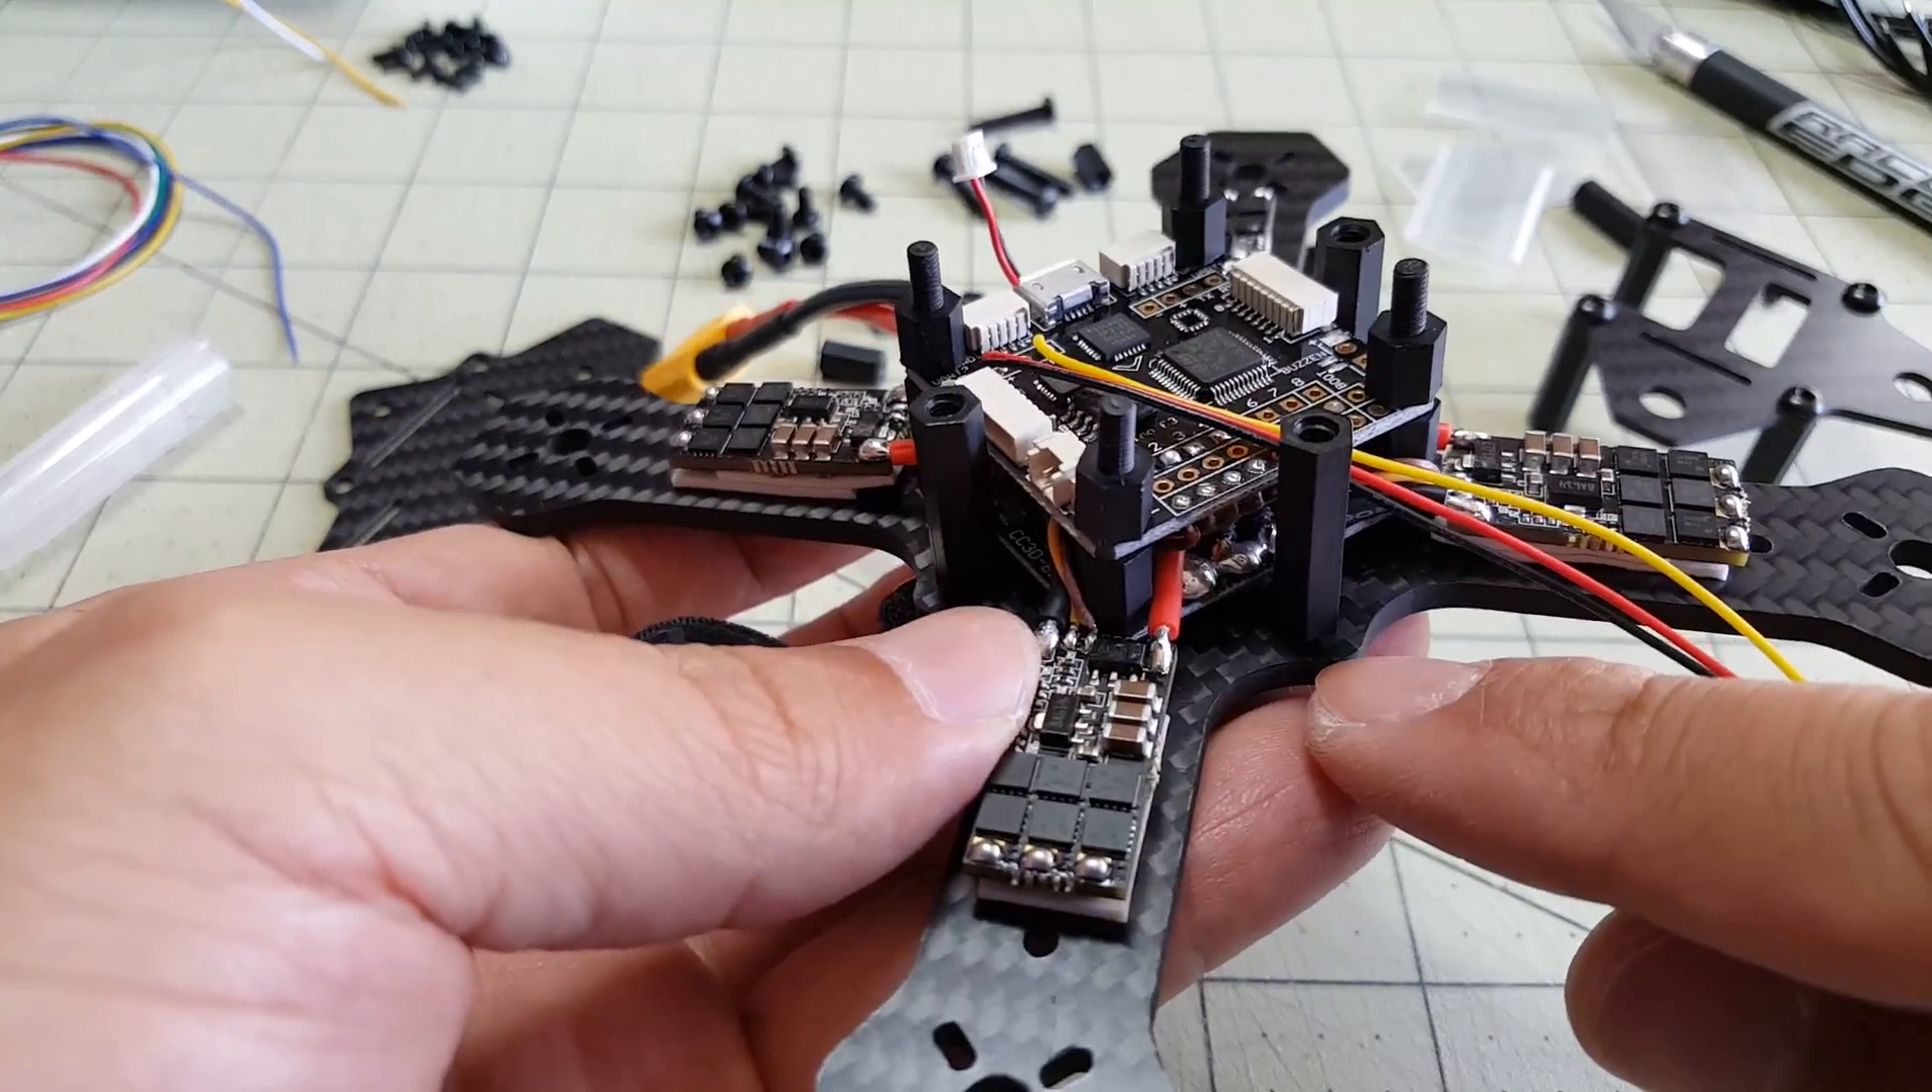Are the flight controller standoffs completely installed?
Yes.